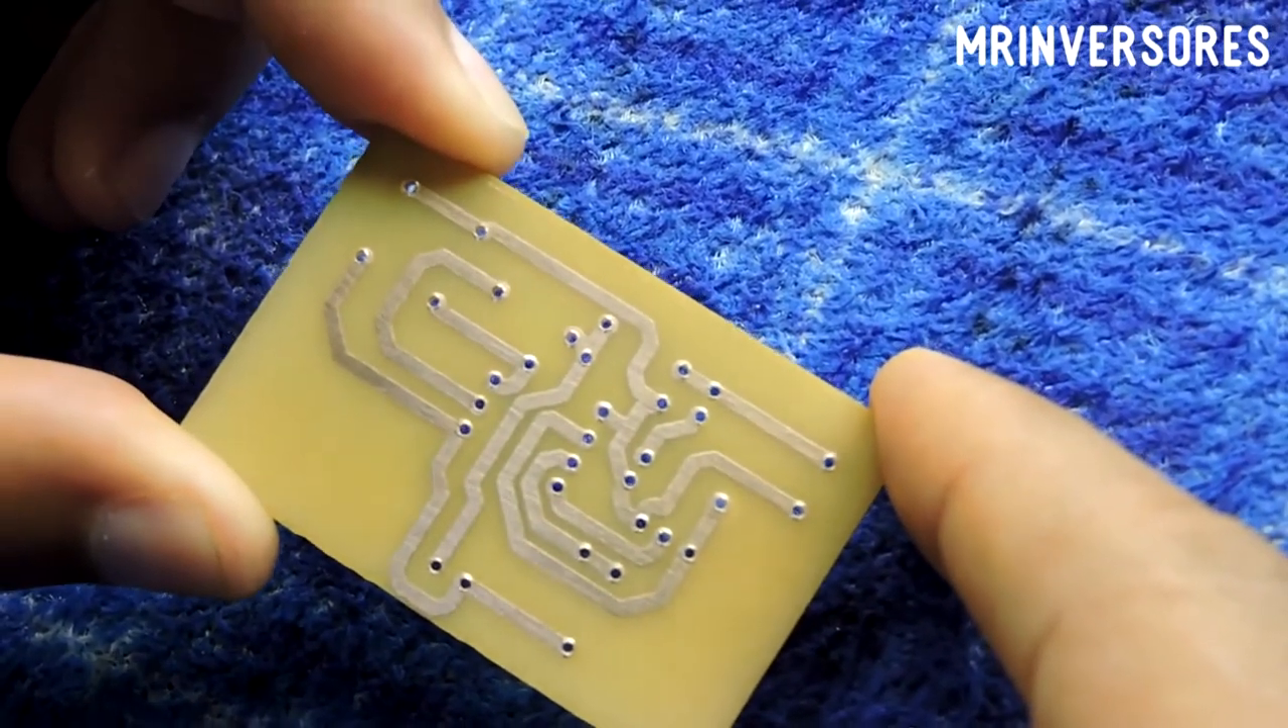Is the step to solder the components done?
No.